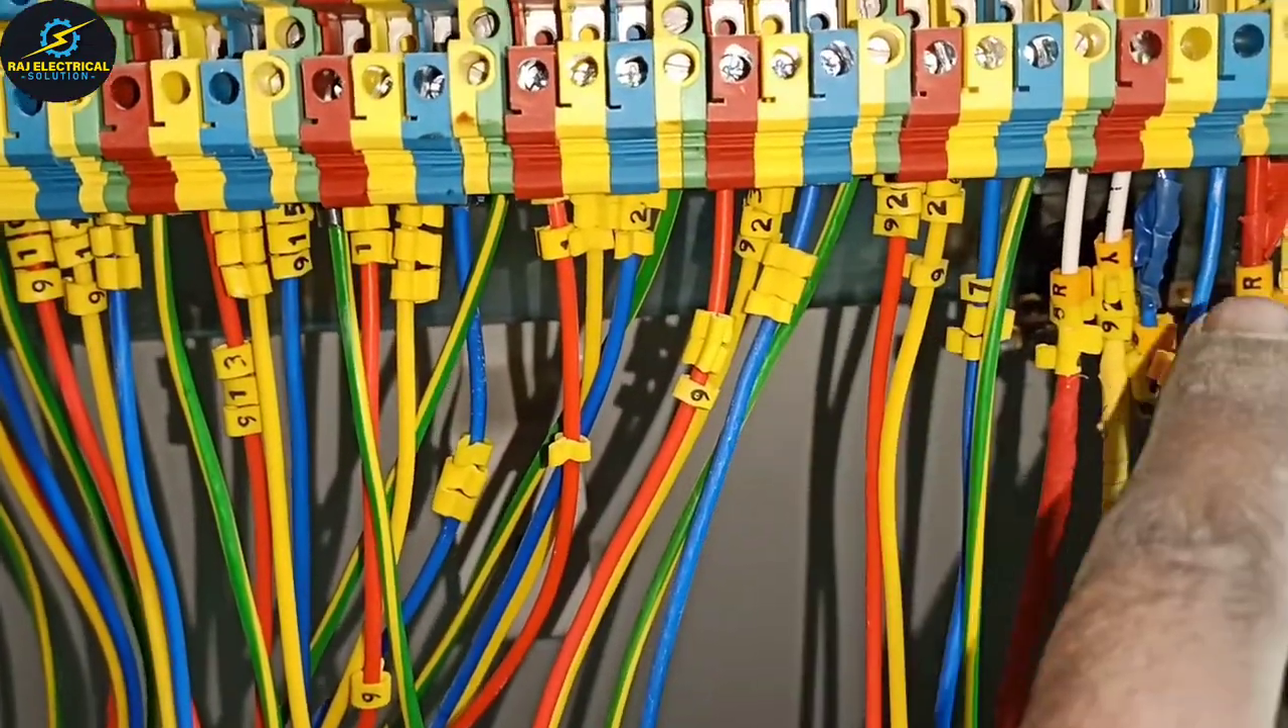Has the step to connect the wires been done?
Yes.